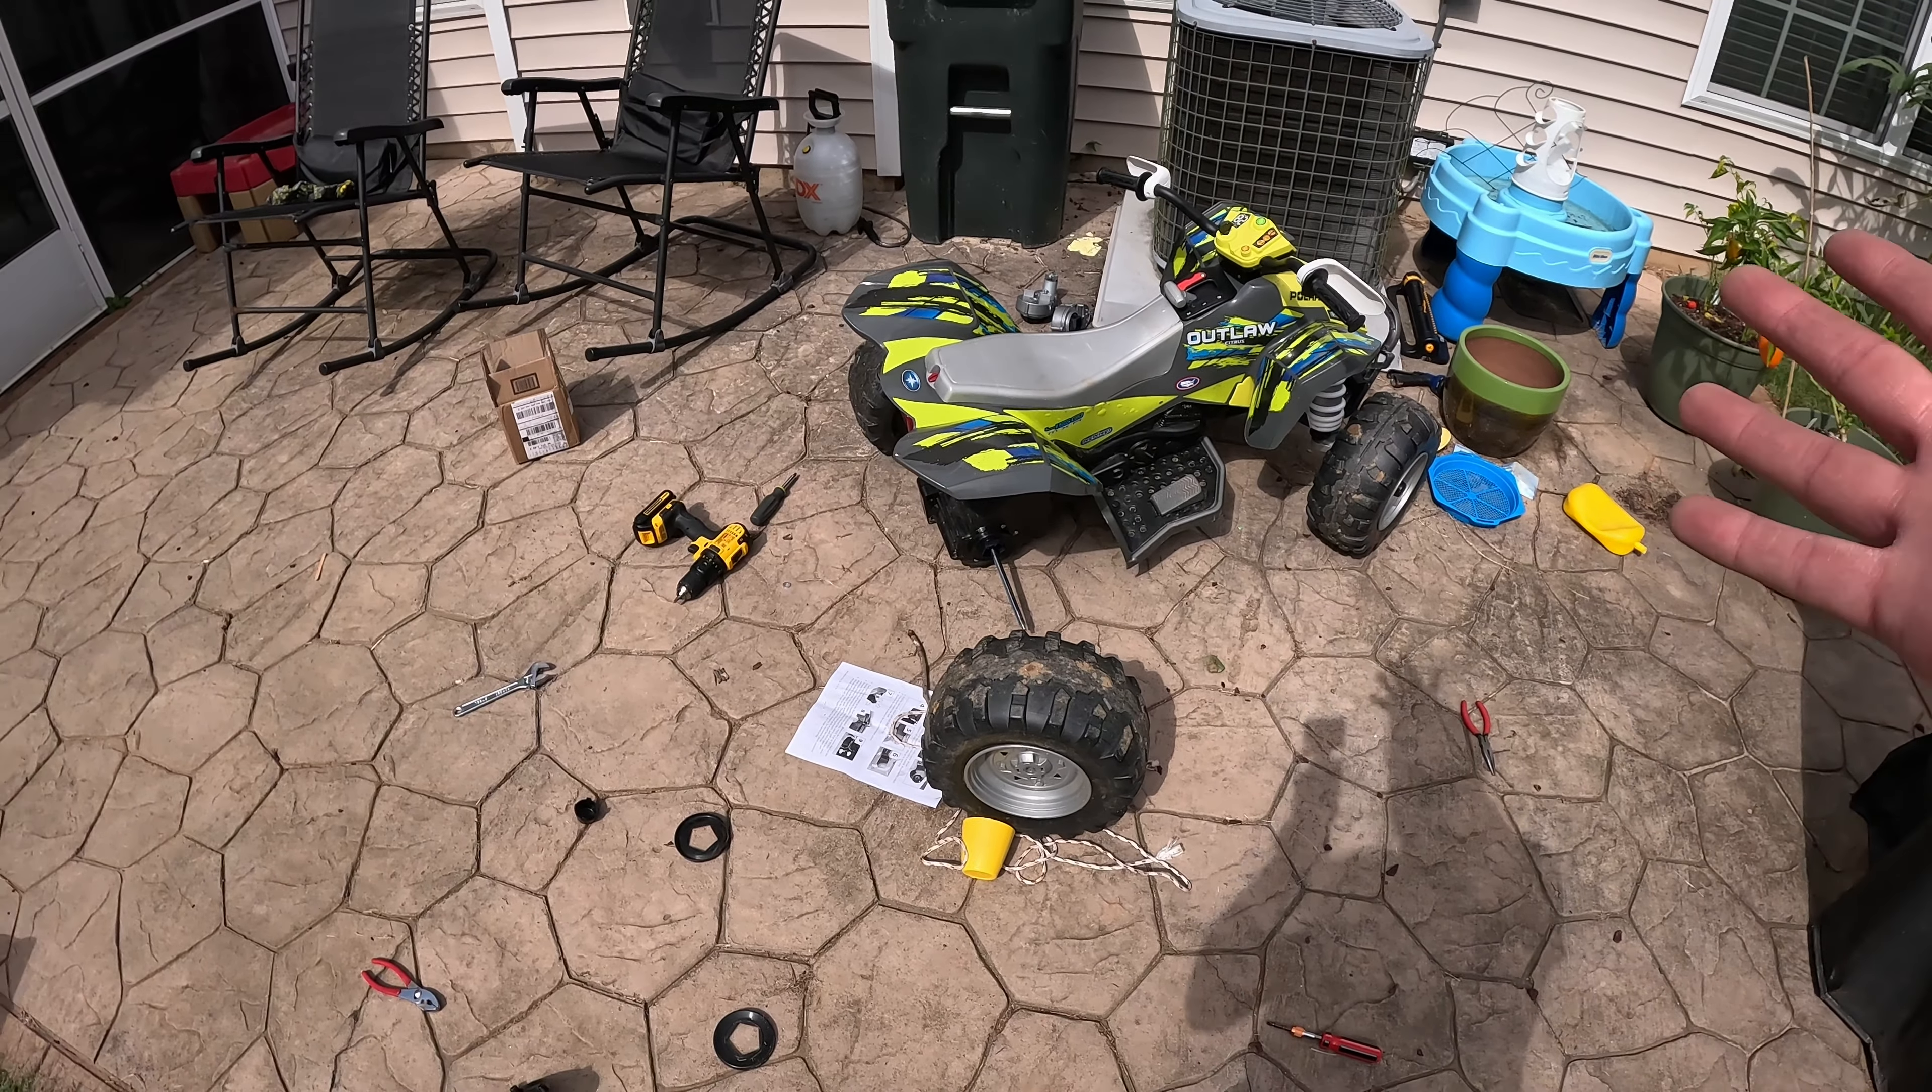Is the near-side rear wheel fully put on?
No.